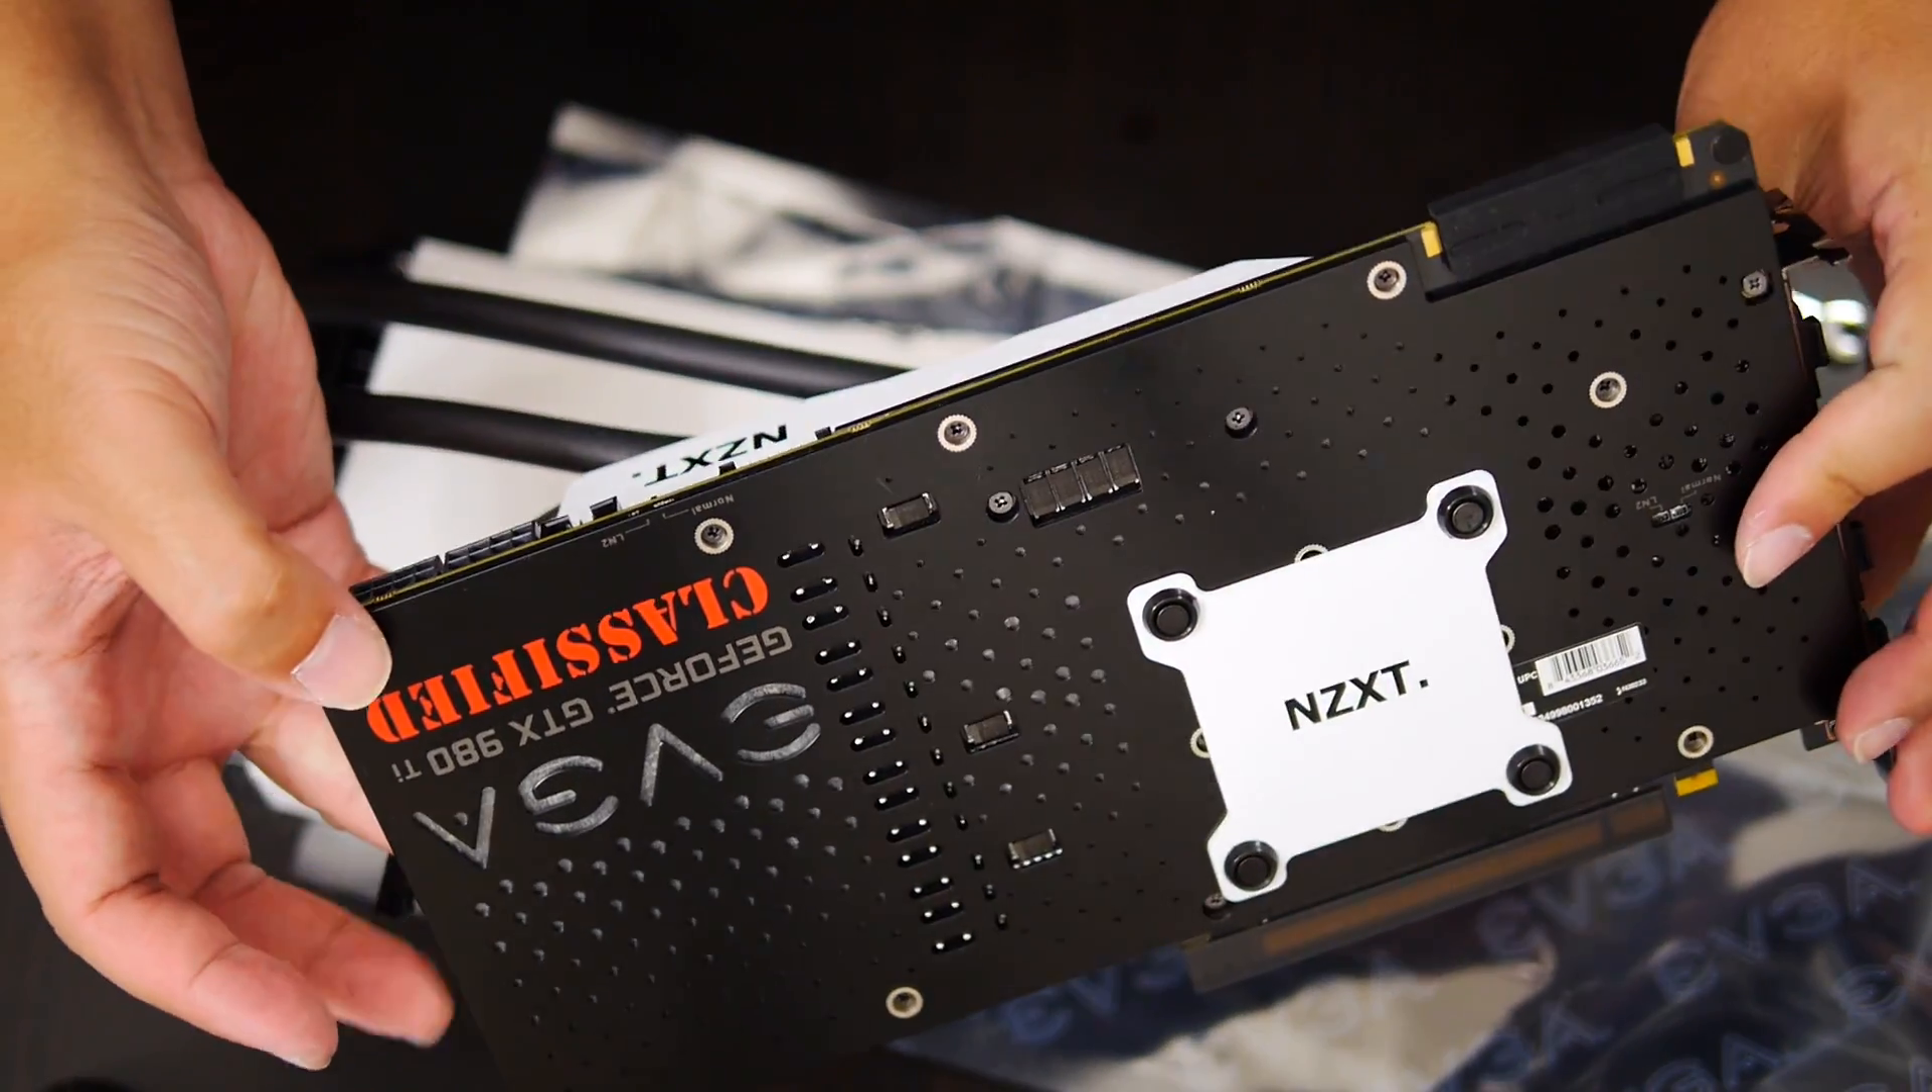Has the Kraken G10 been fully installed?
Yes.